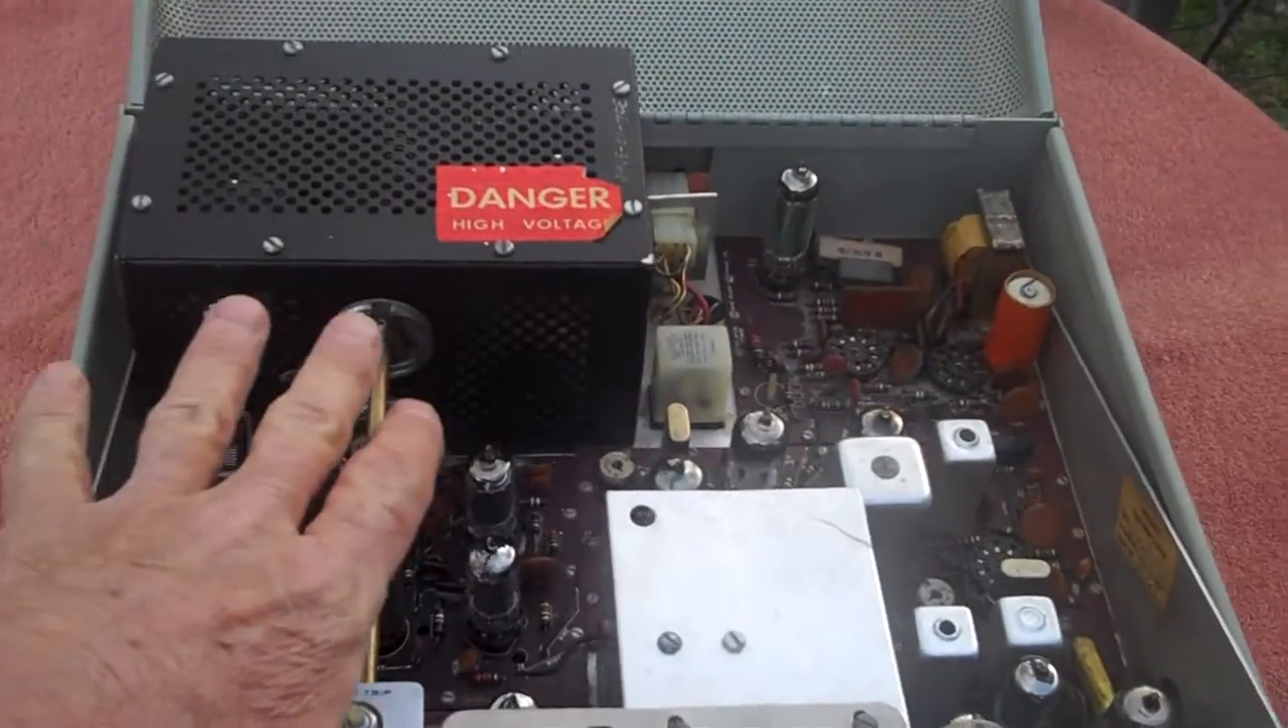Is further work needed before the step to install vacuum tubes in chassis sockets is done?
Yes.